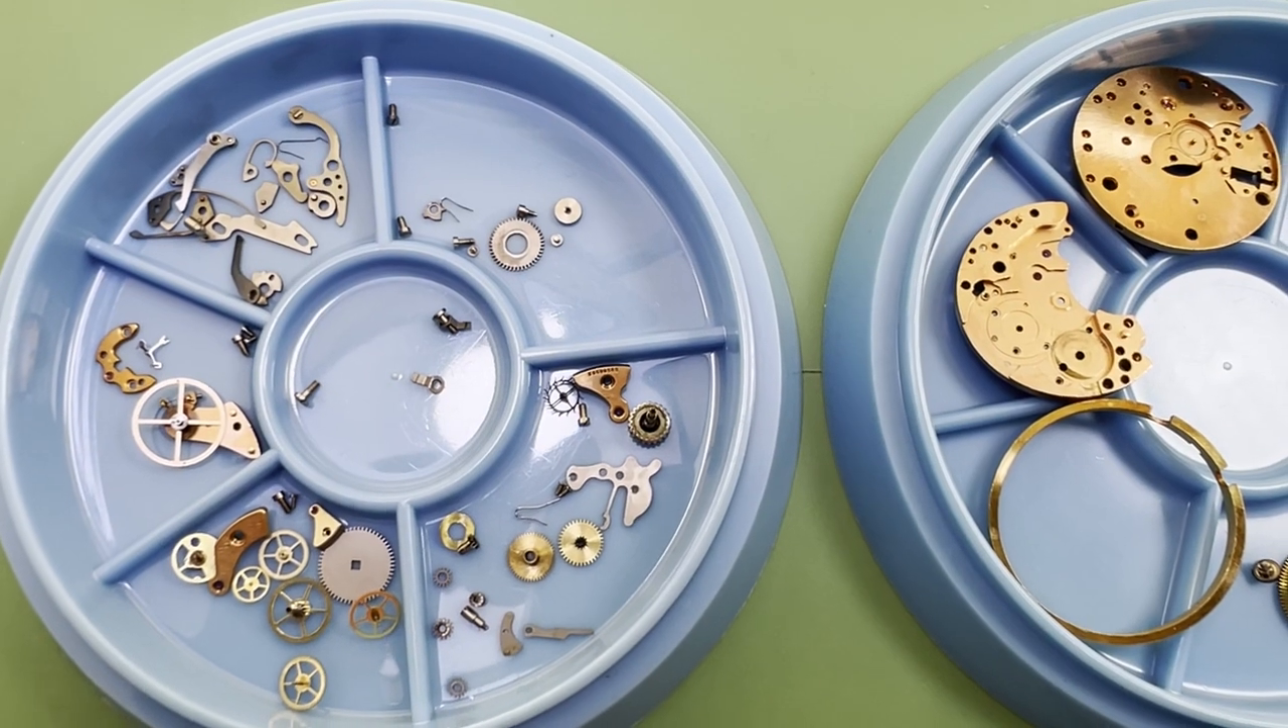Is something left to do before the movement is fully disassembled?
No.